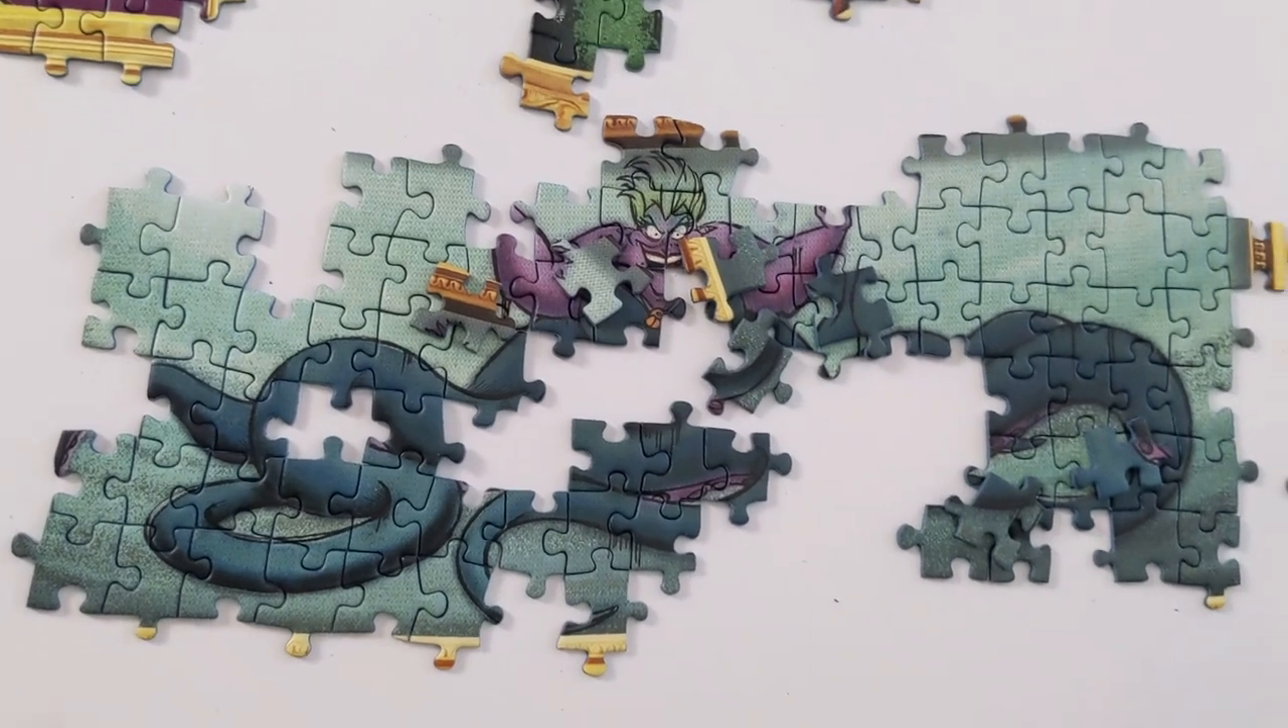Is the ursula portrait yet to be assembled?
Yes.